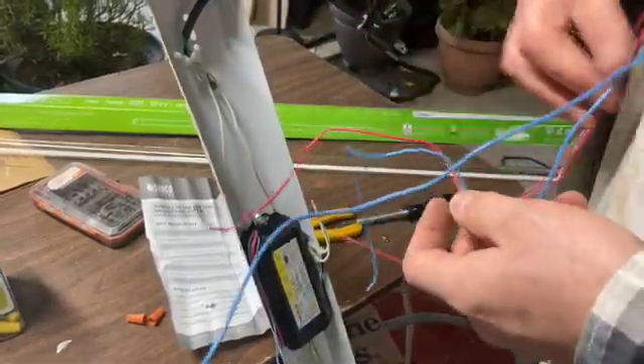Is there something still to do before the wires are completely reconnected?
Yes.